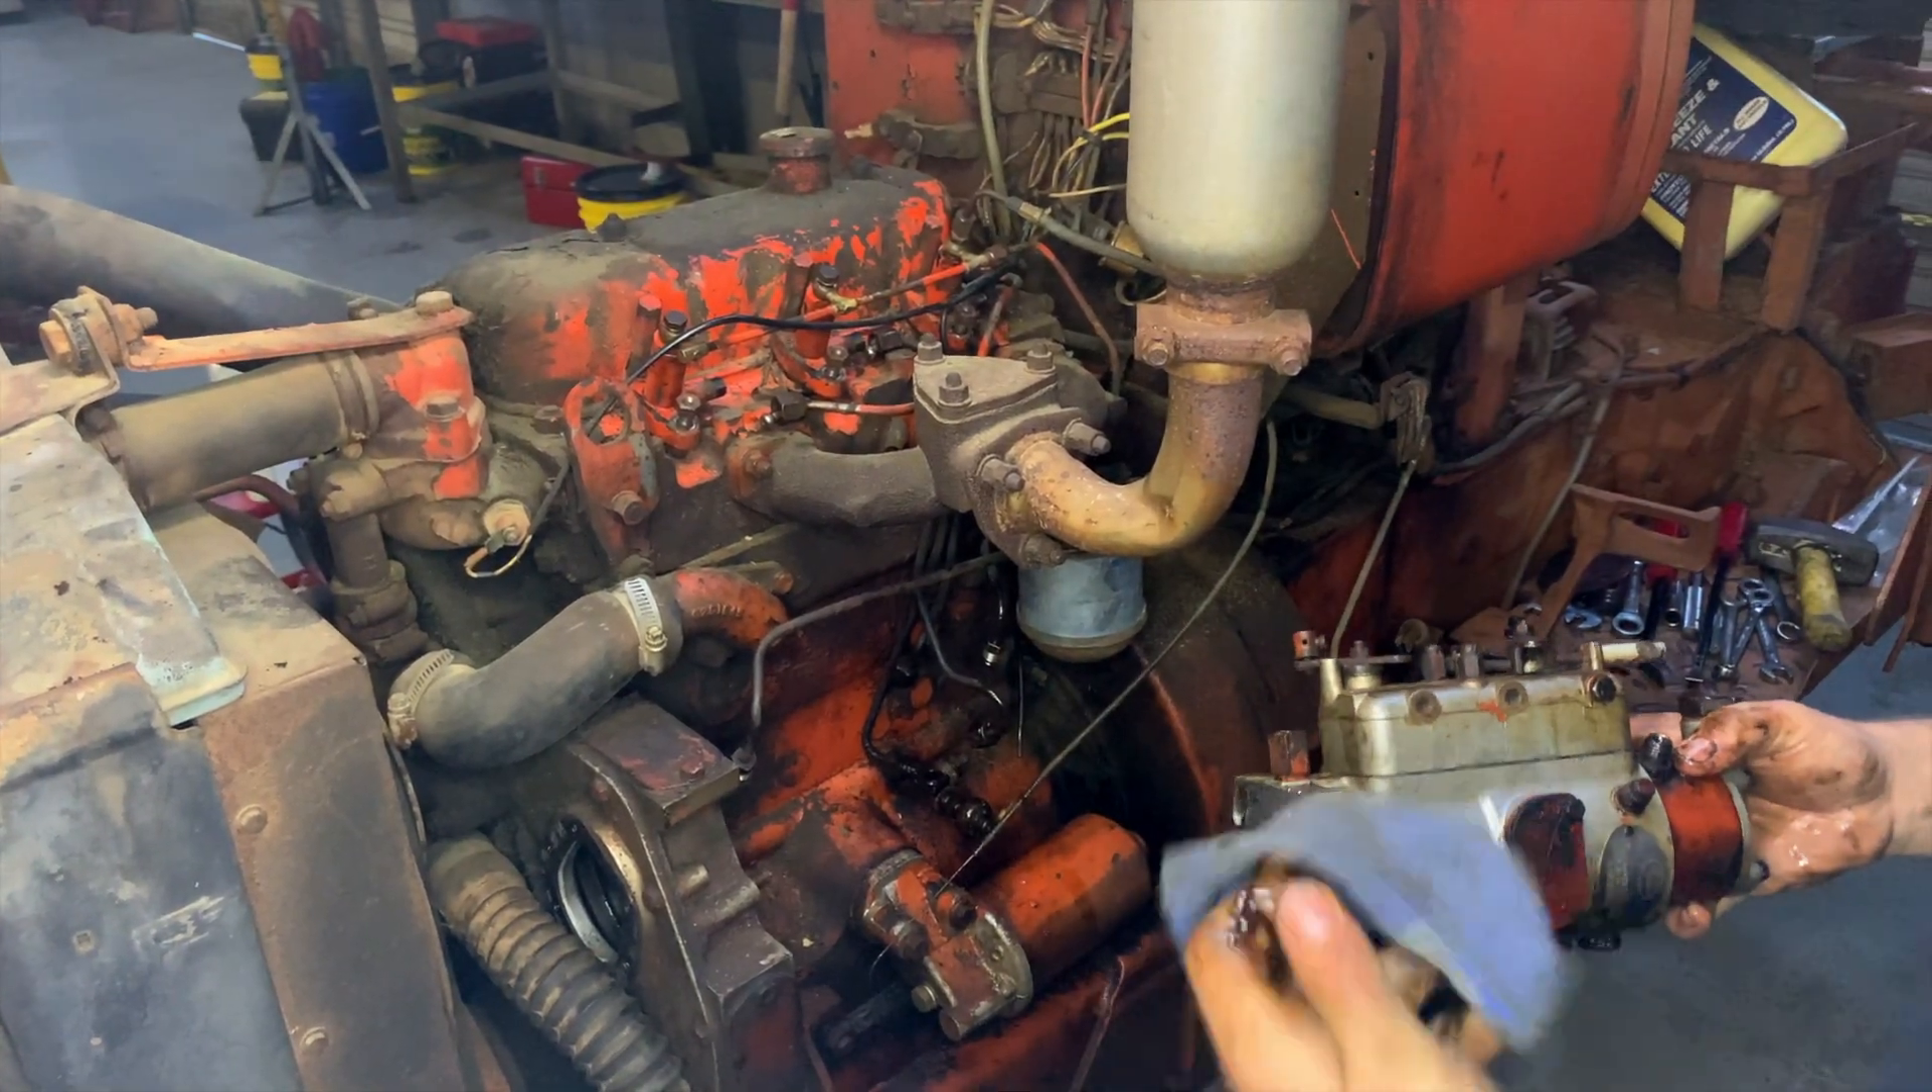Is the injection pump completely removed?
Yes.